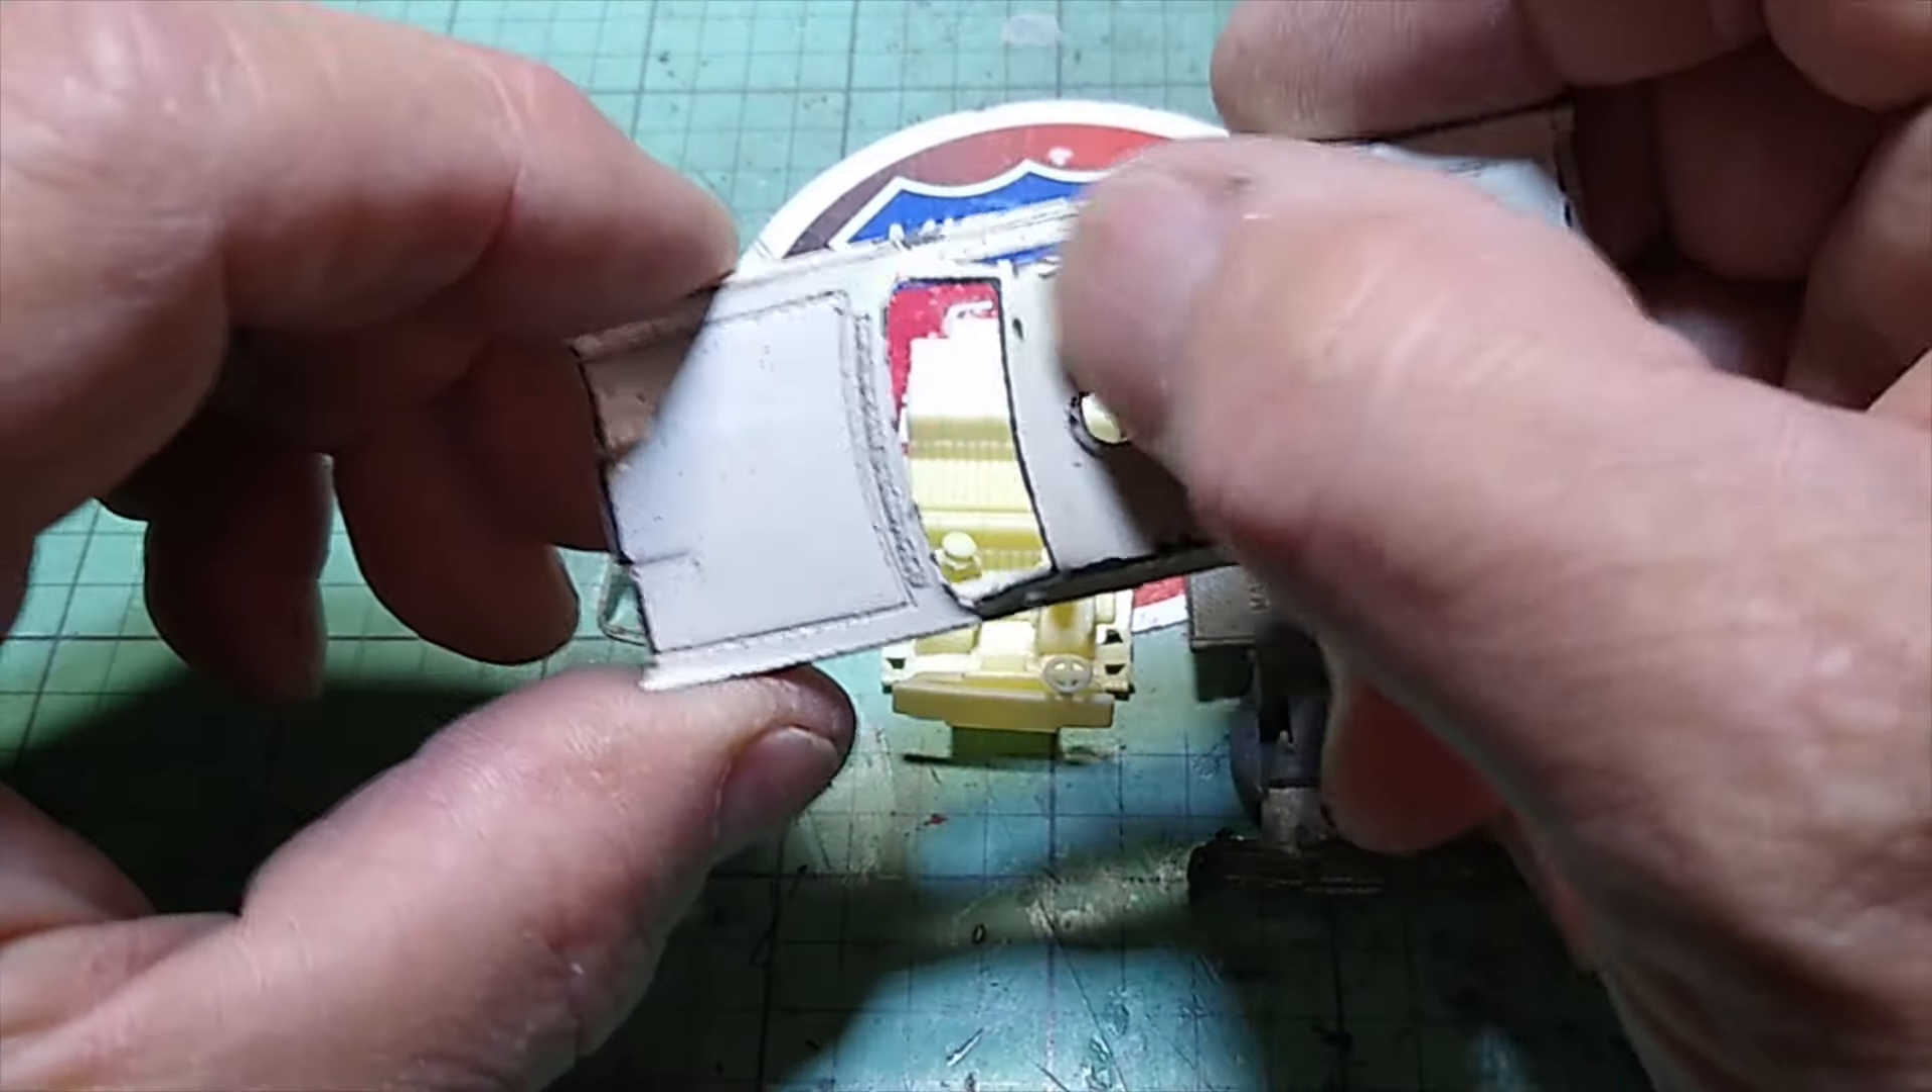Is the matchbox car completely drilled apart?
Yes.